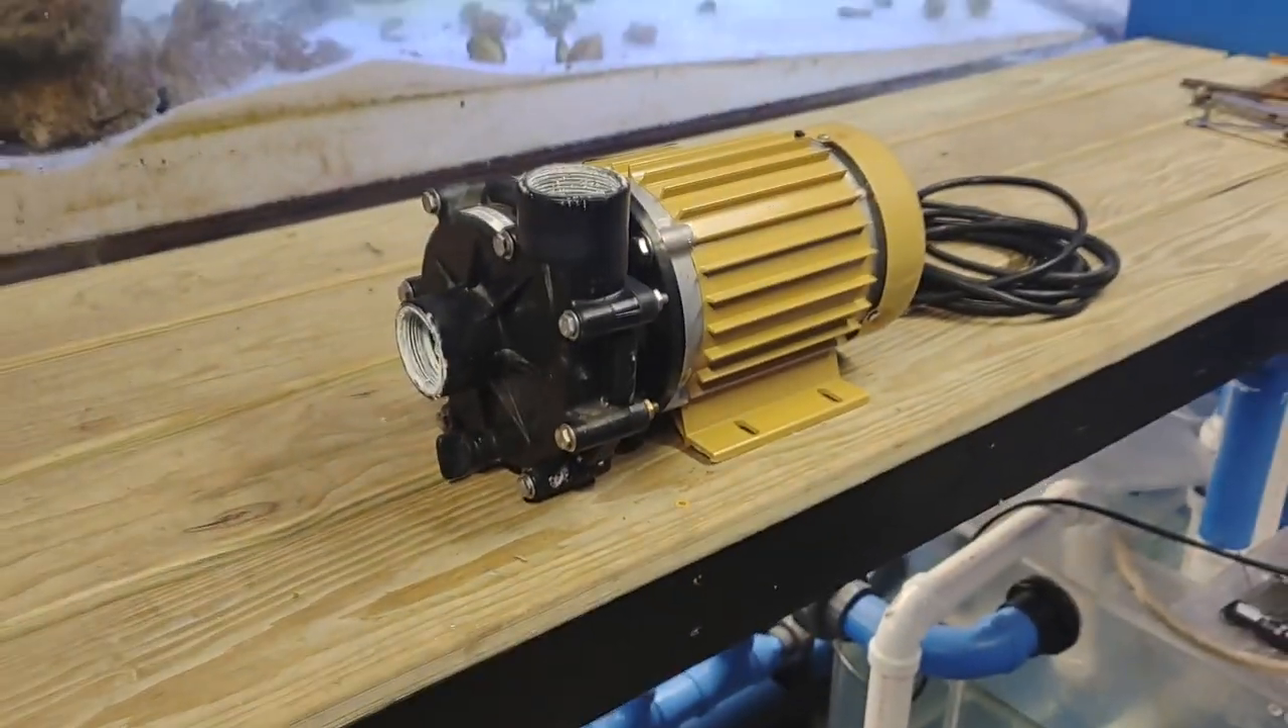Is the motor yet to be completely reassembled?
No.